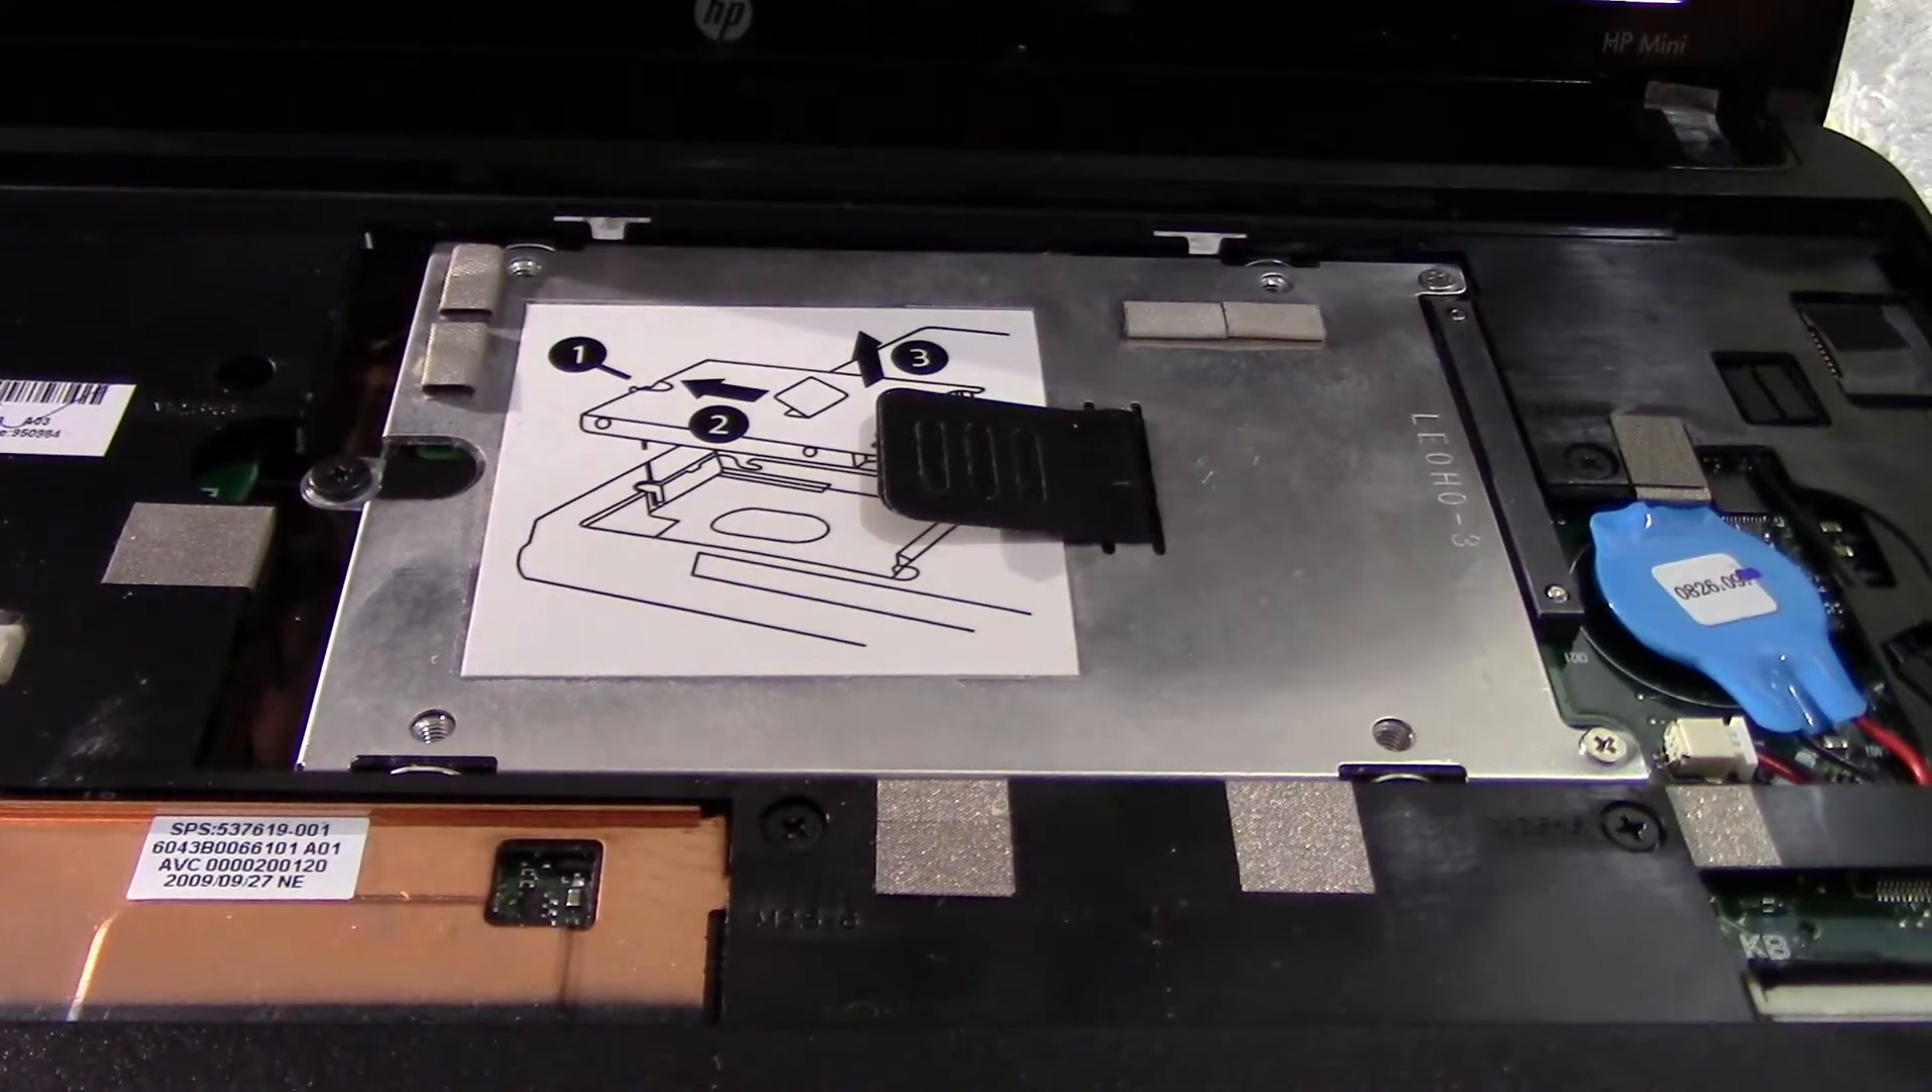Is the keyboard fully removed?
Yes.